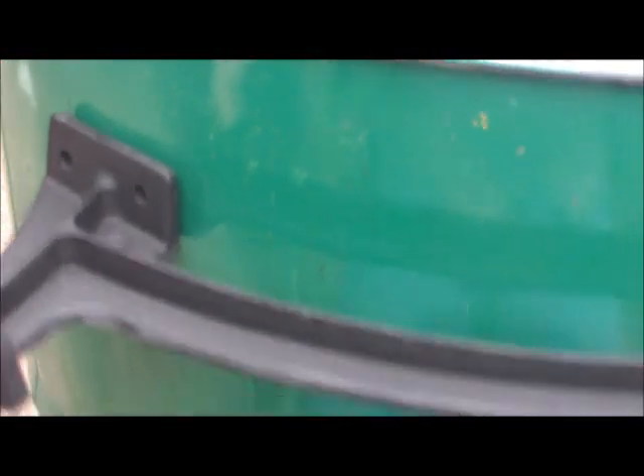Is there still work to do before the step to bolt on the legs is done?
Yes.